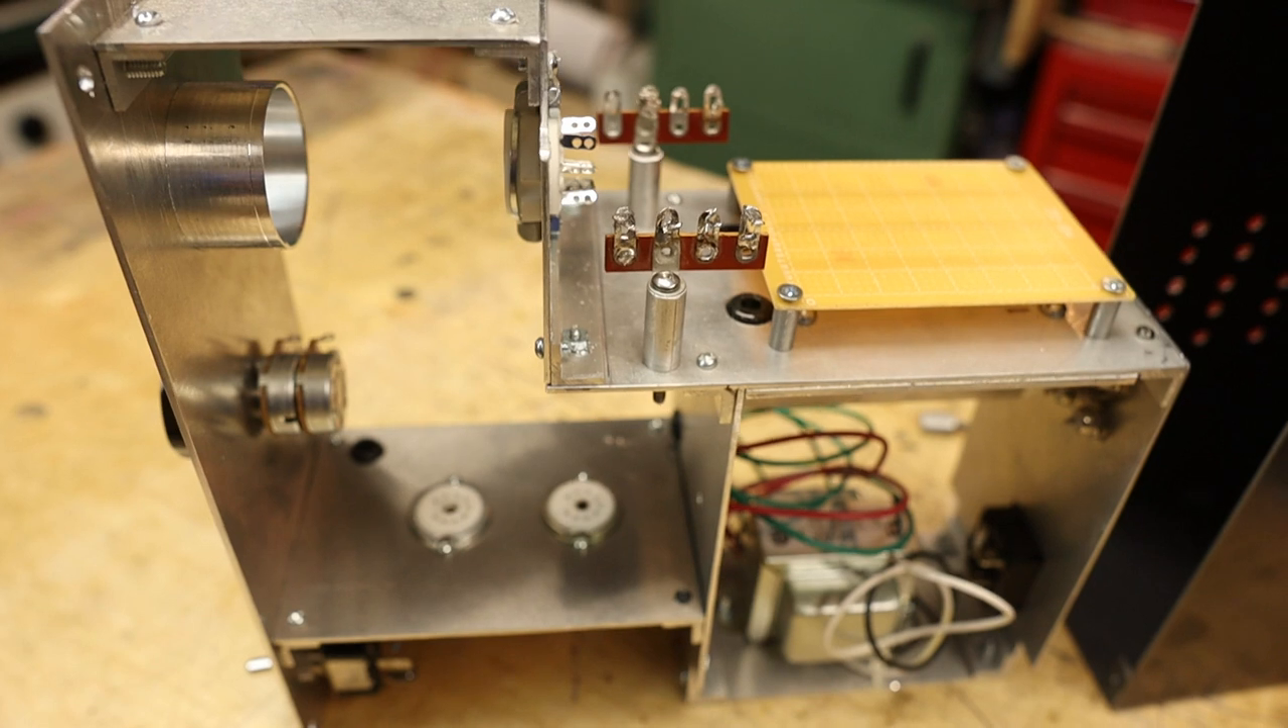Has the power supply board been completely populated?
No.